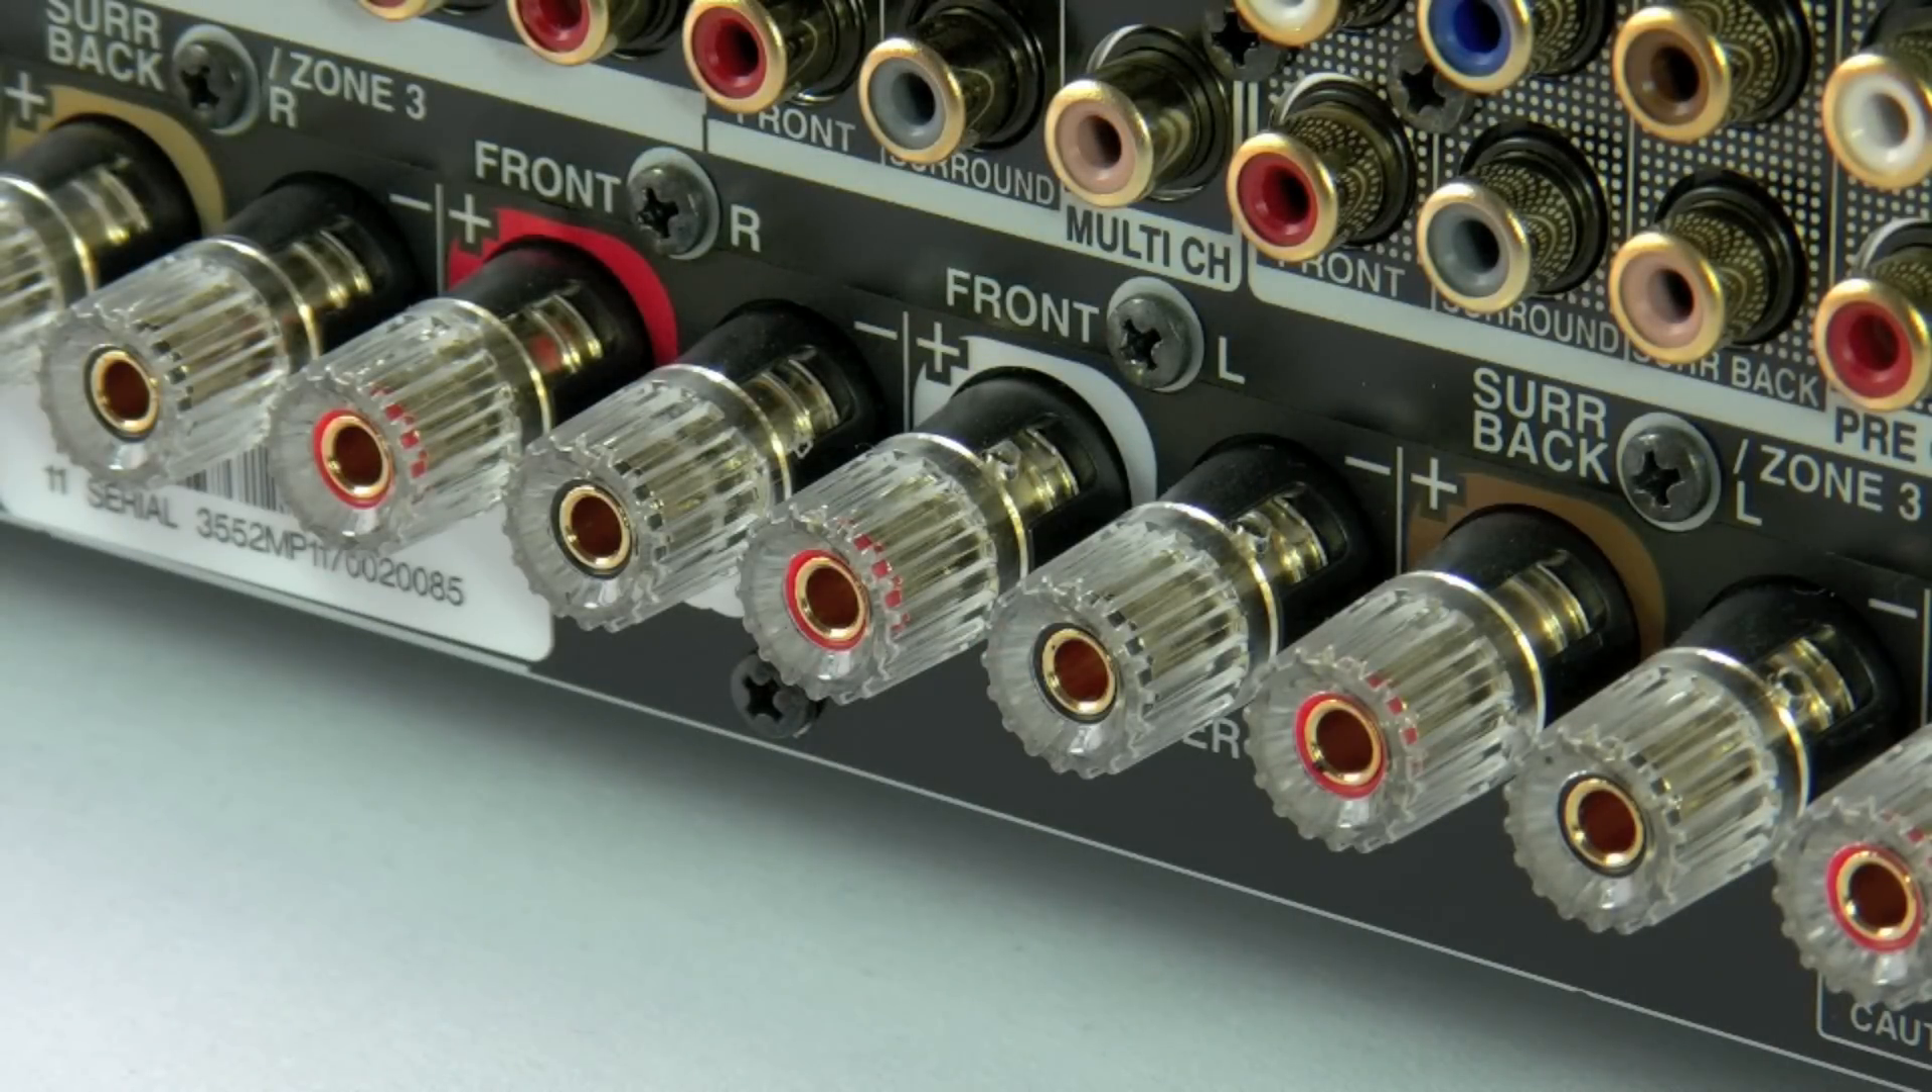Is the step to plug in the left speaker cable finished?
No.